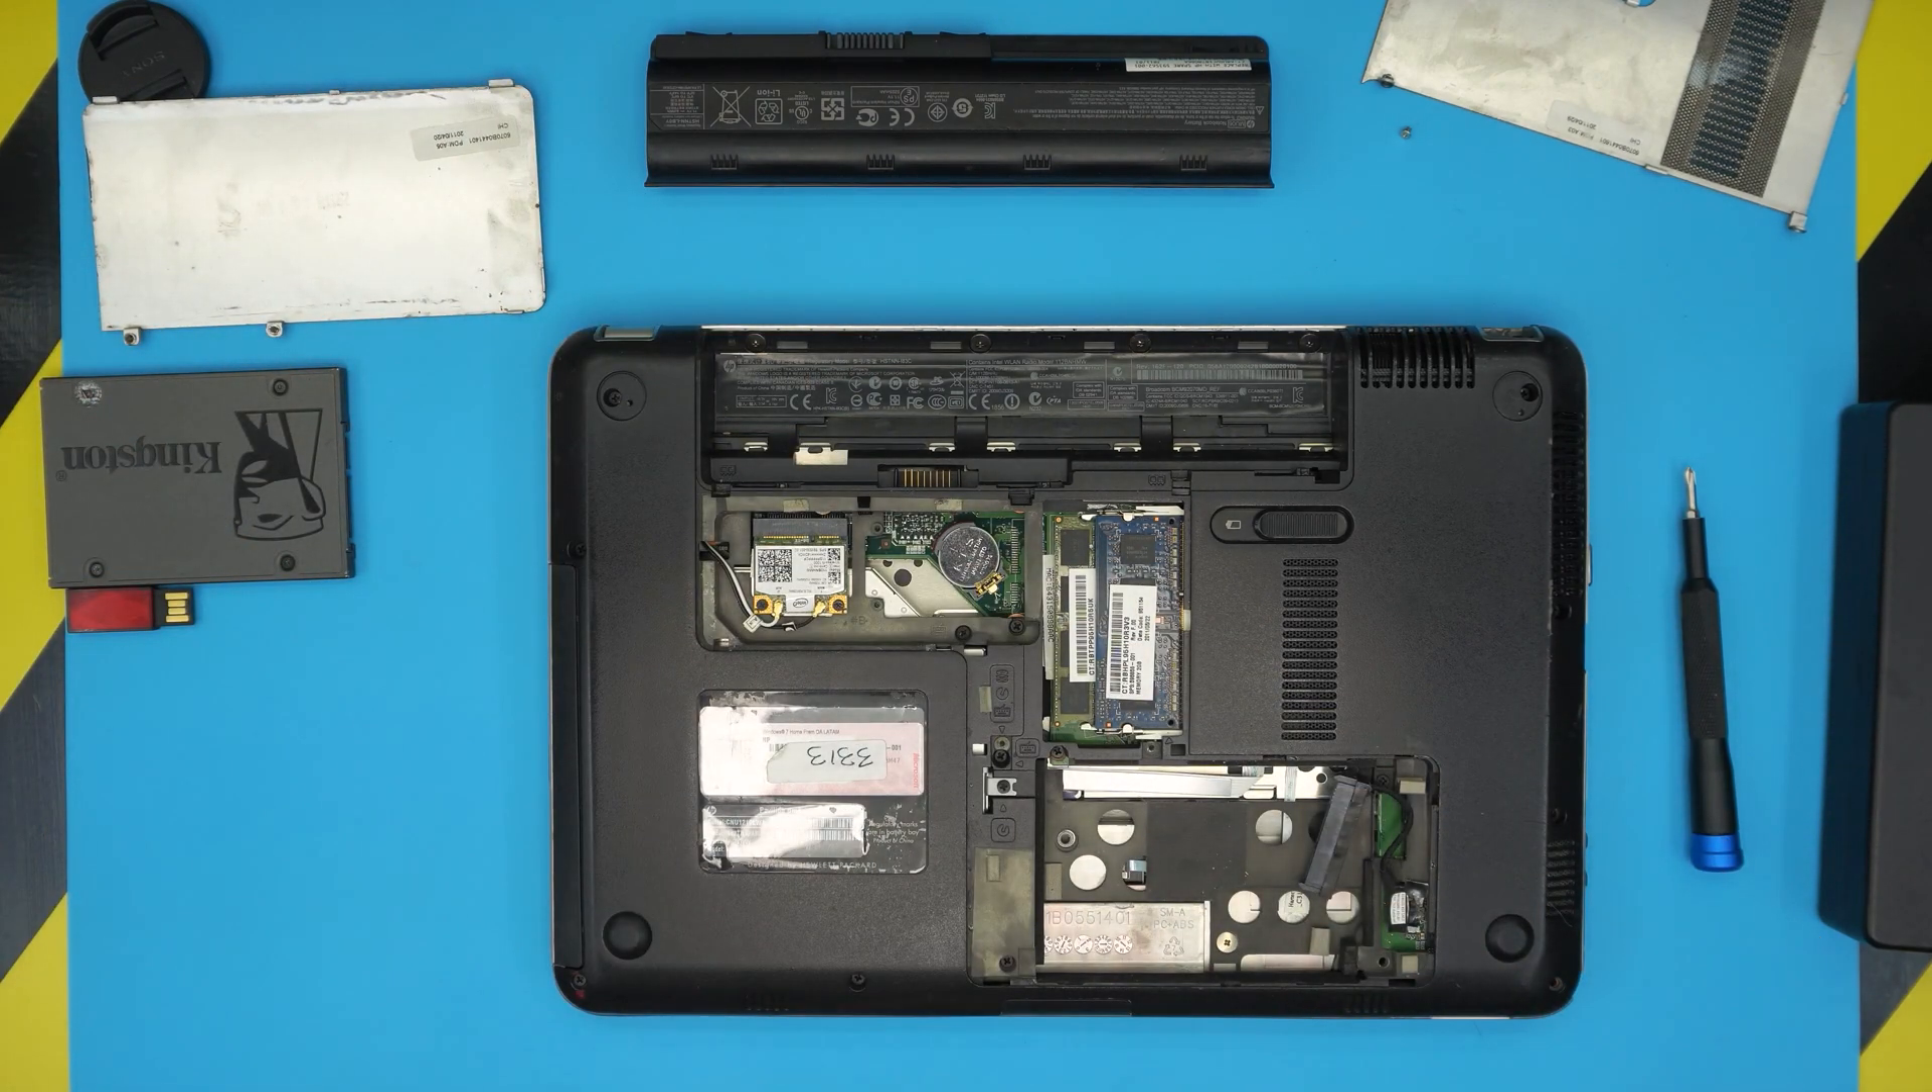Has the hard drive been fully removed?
Yes.